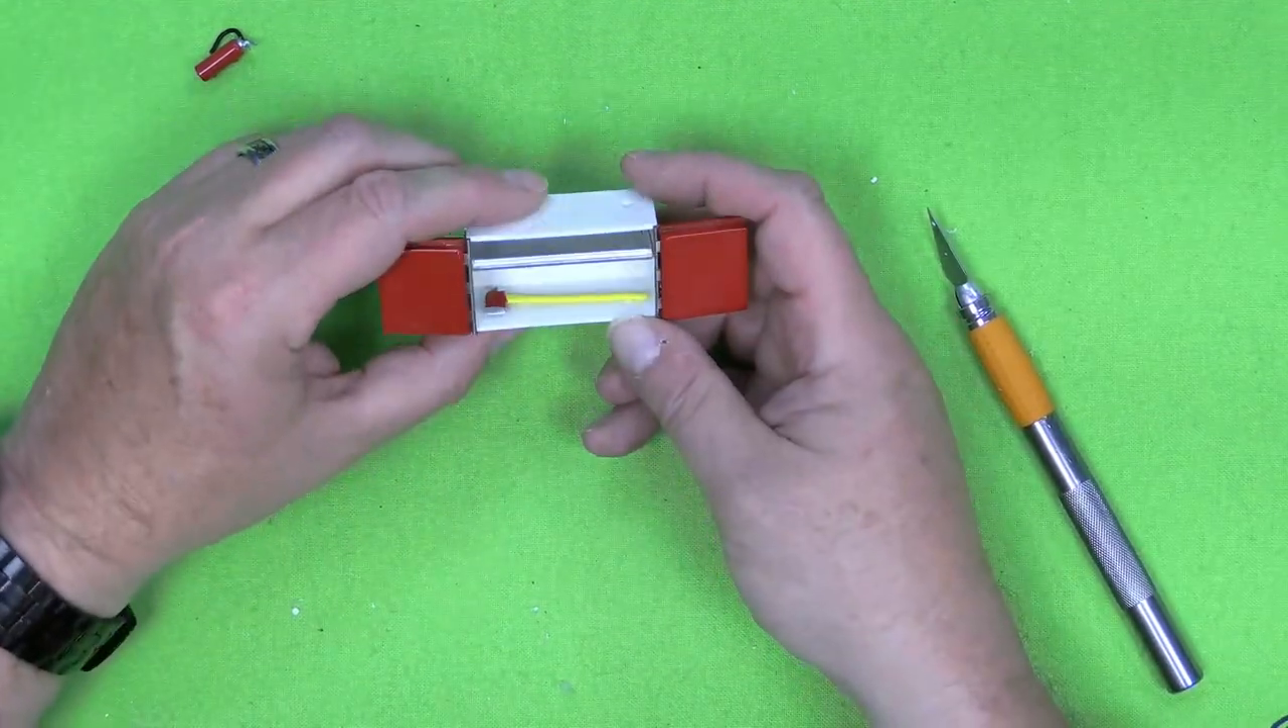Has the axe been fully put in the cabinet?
Yes.